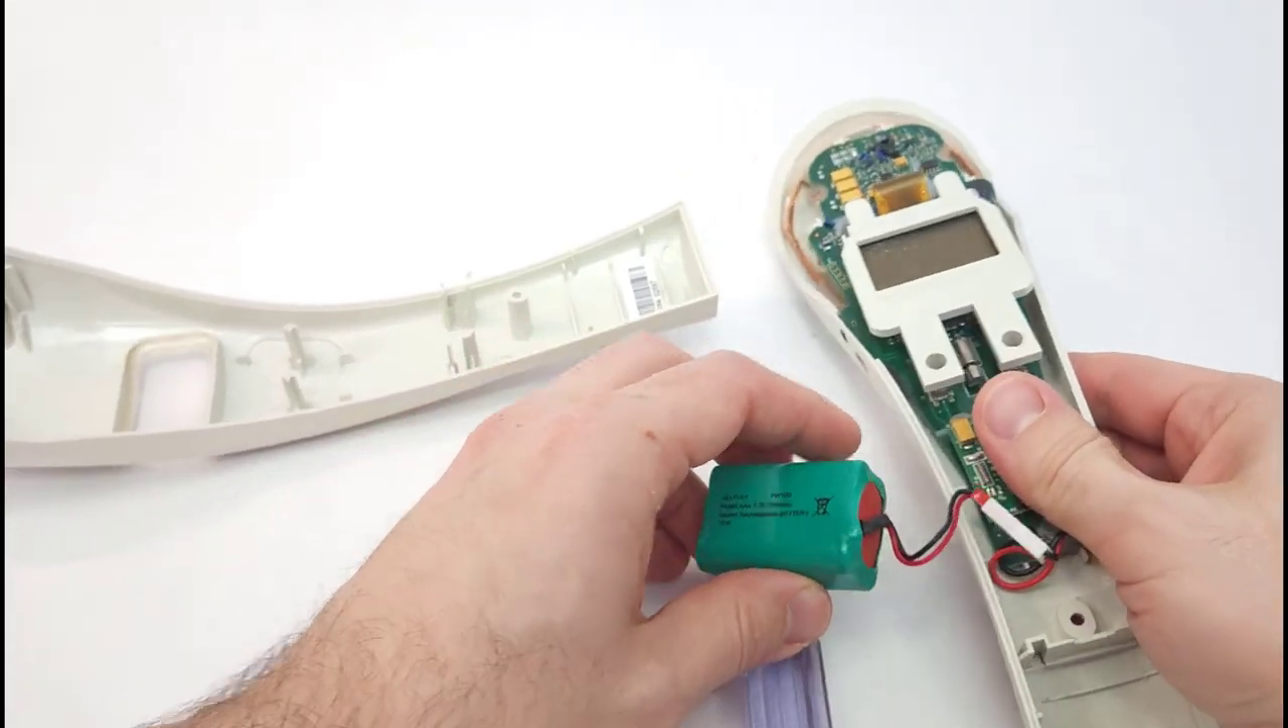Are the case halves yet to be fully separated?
No.